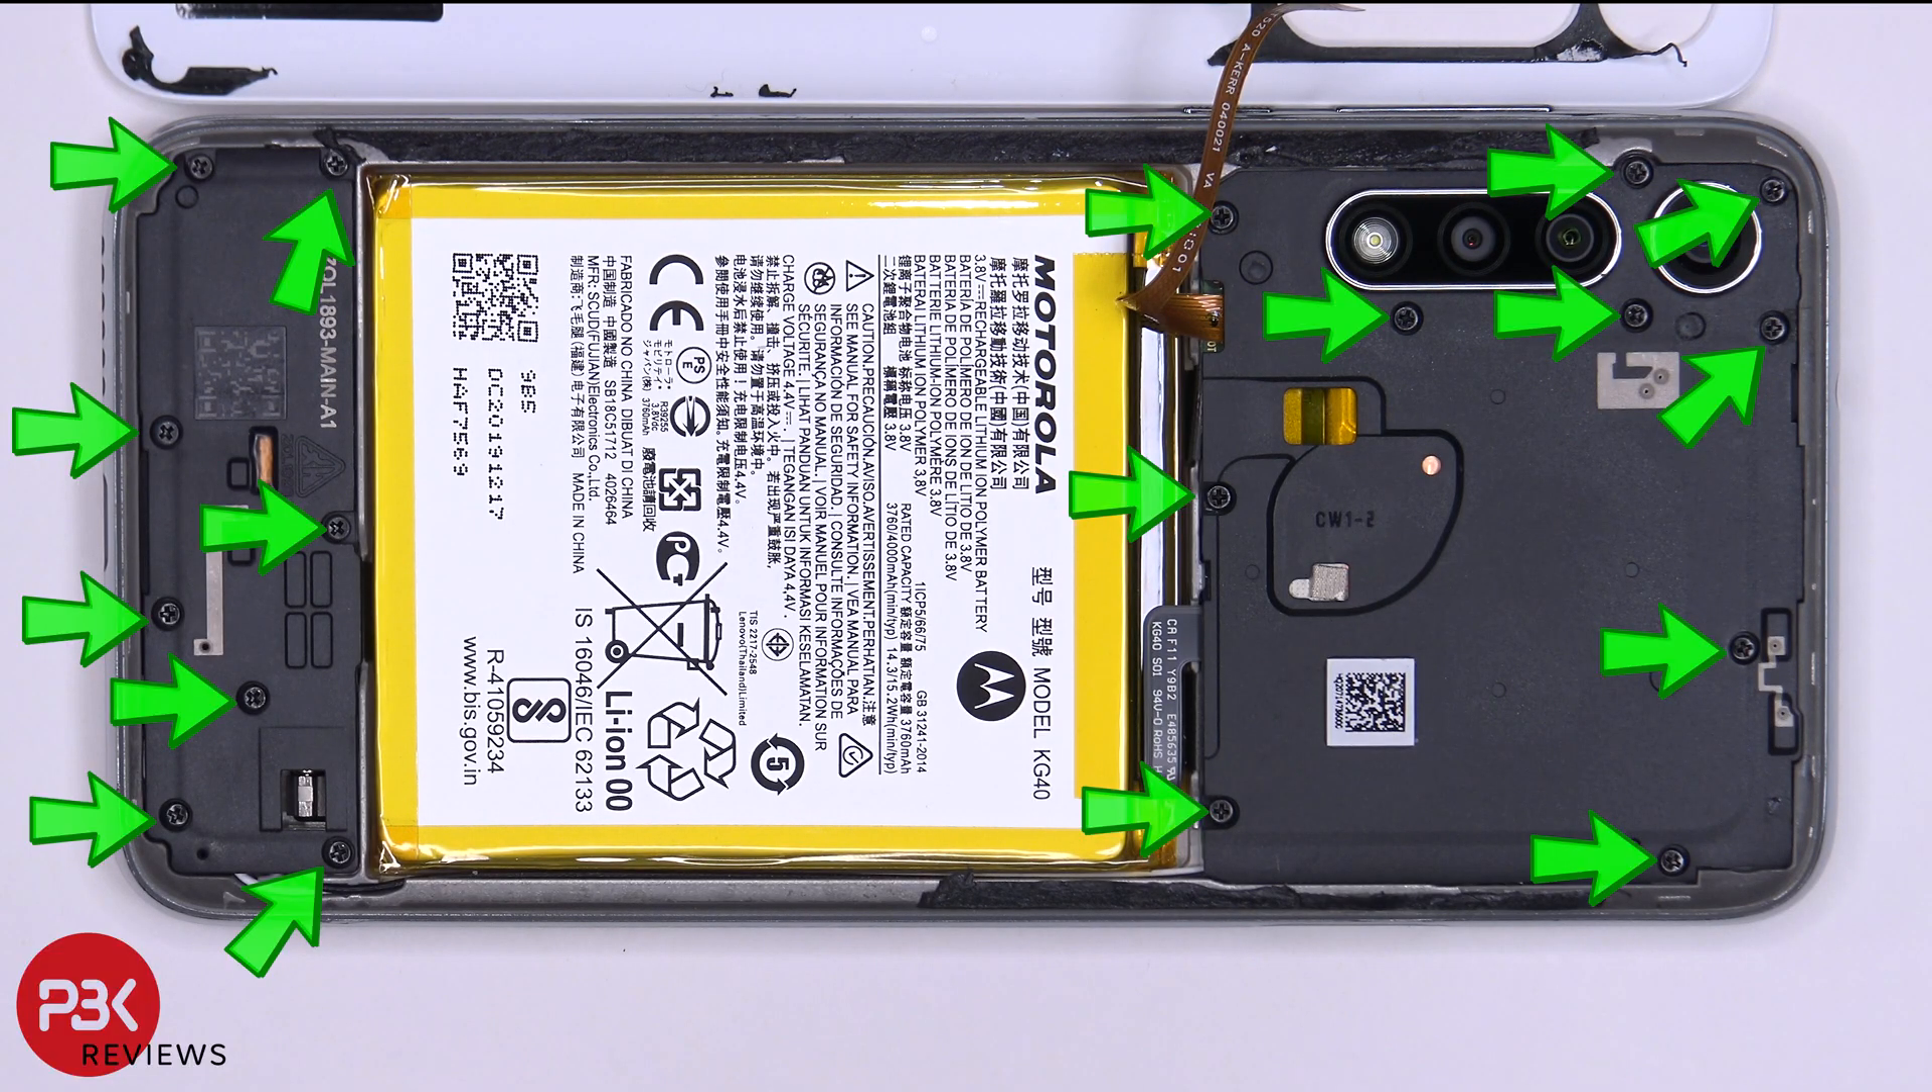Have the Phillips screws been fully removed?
No.